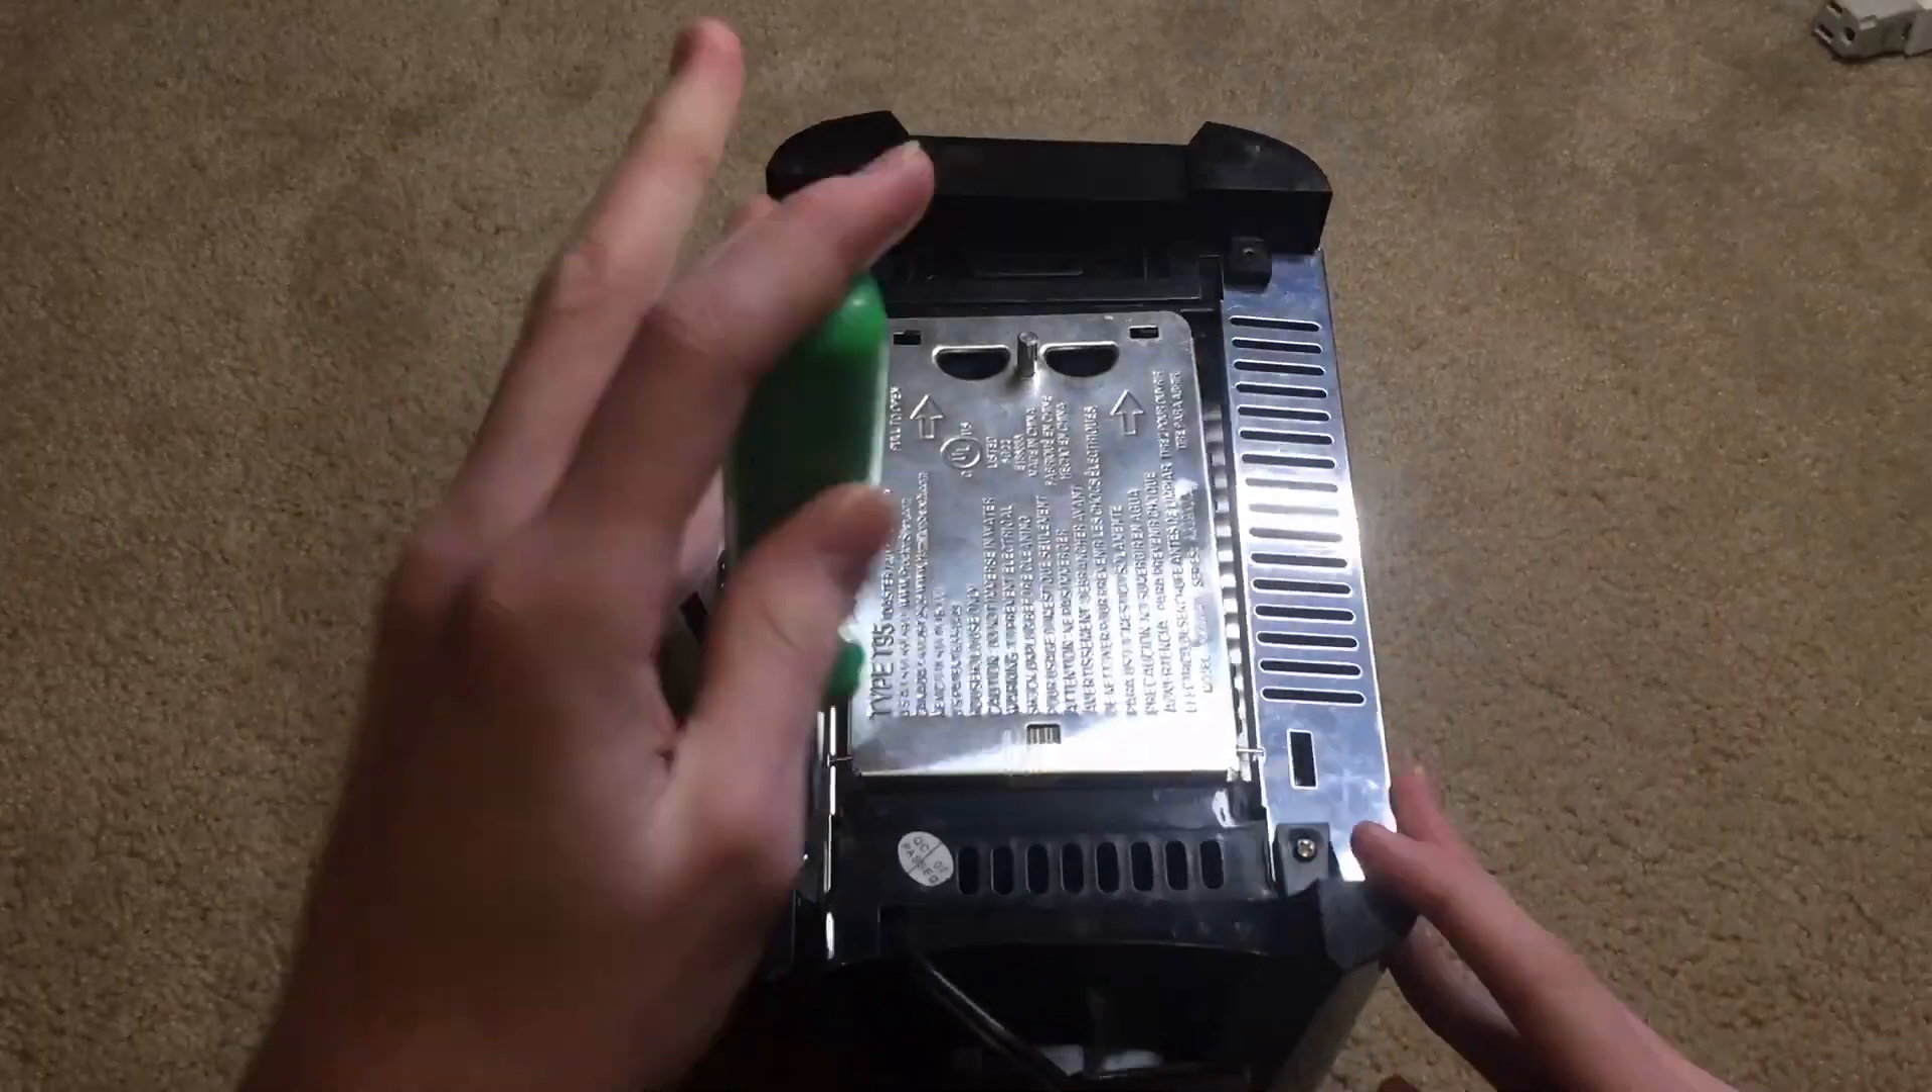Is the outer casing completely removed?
No.